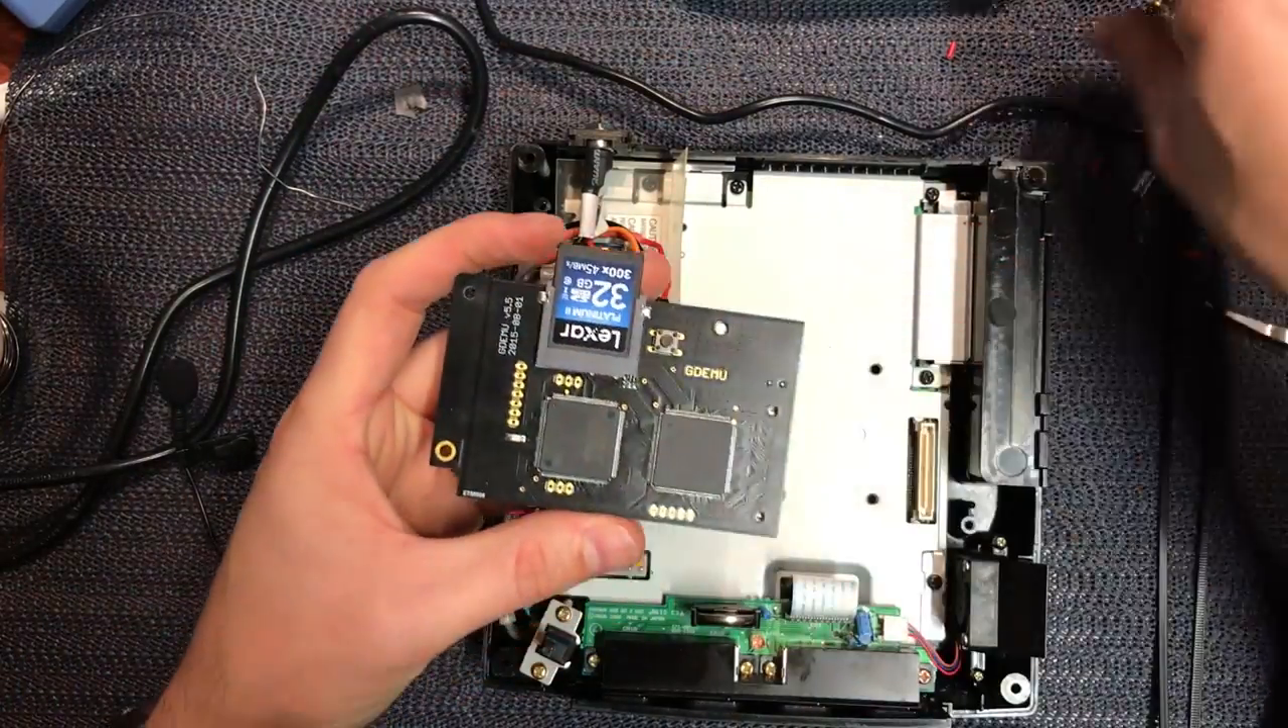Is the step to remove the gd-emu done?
Yes.